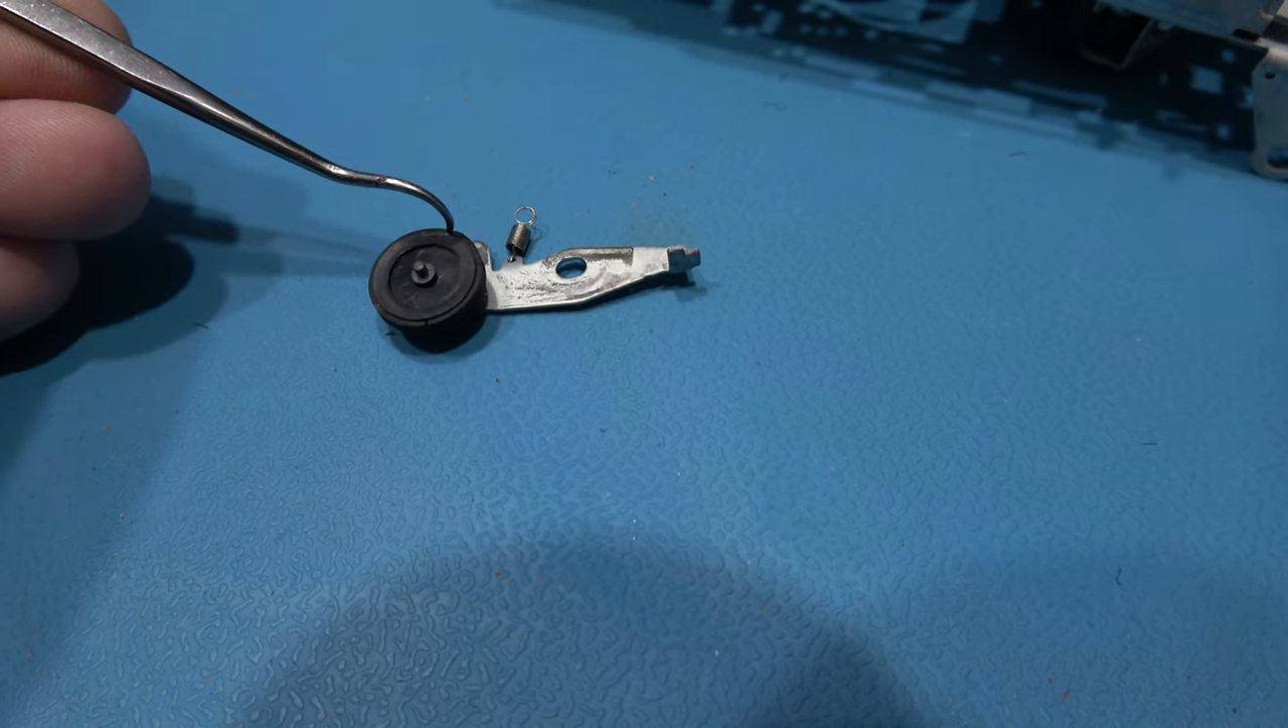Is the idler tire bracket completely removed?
Yes.